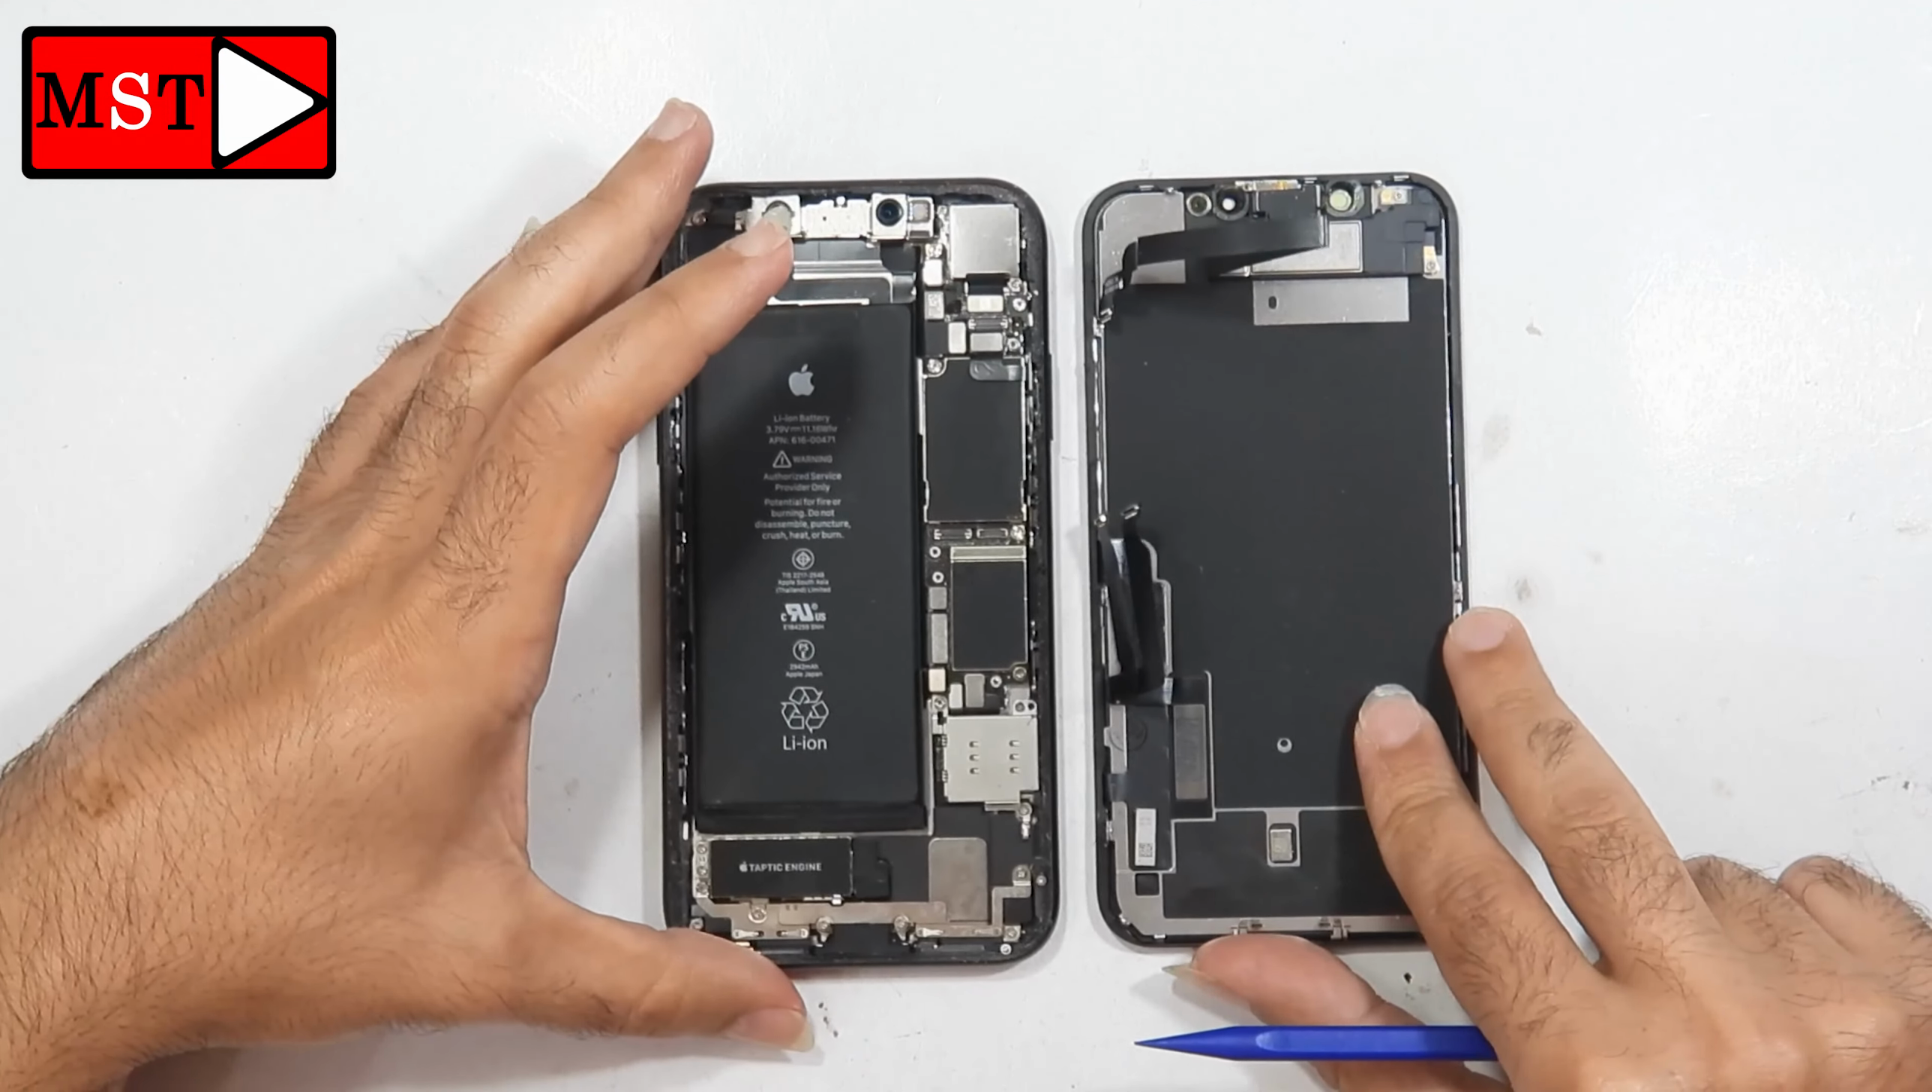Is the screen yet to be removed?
No.